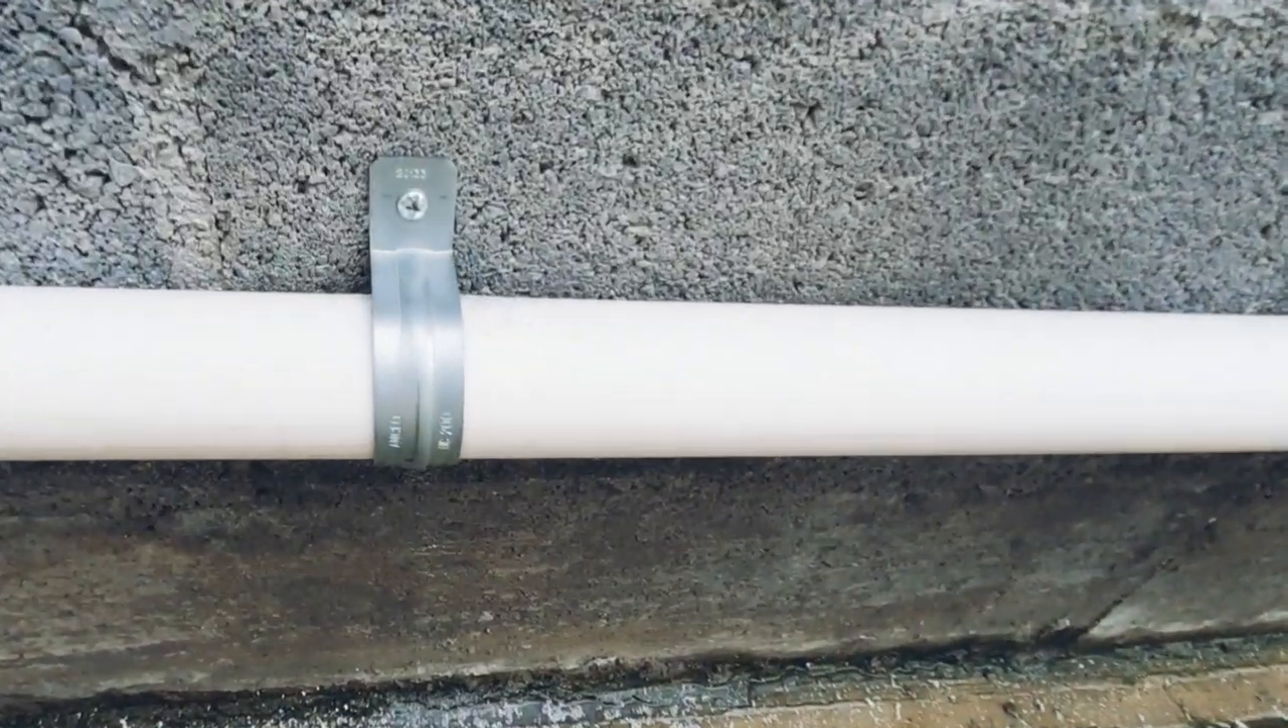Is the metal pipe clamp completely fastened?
Yes.